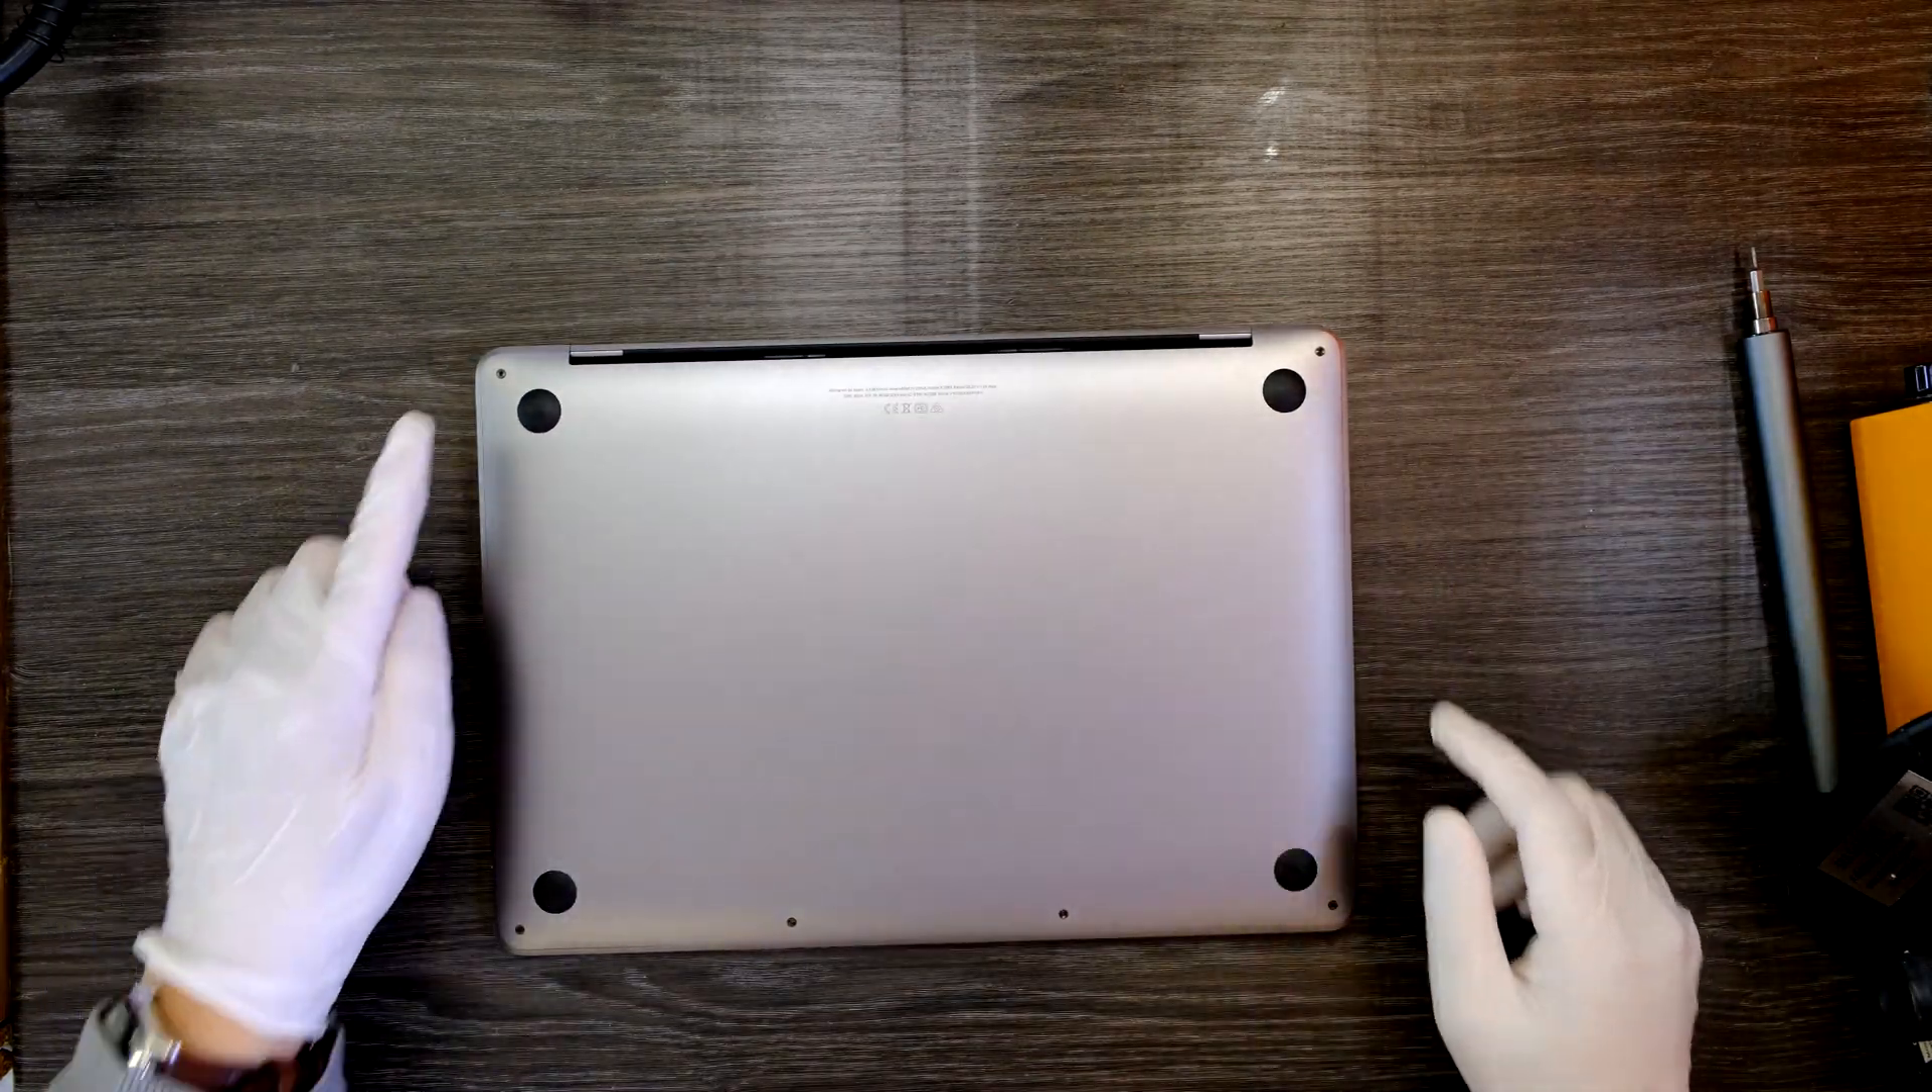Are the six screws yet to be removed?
Yes.